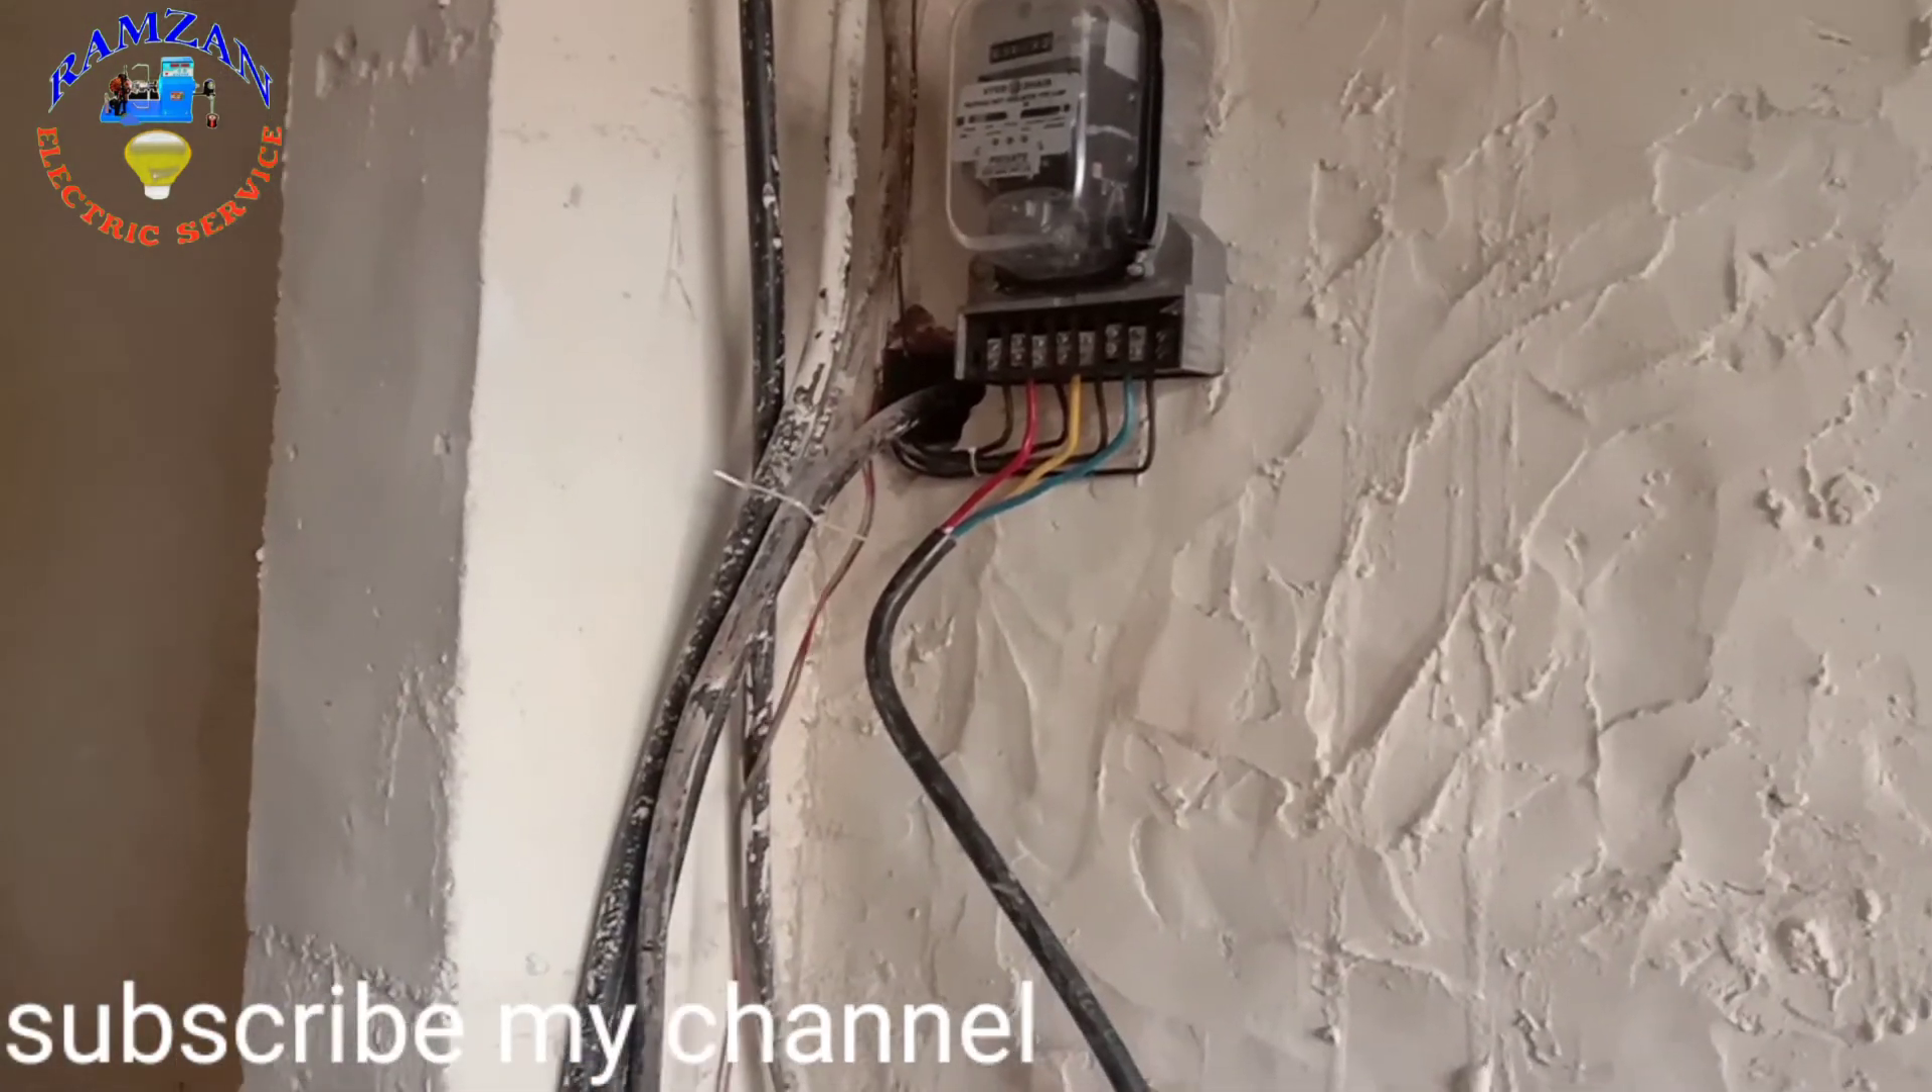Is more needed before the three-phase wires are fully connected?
No.